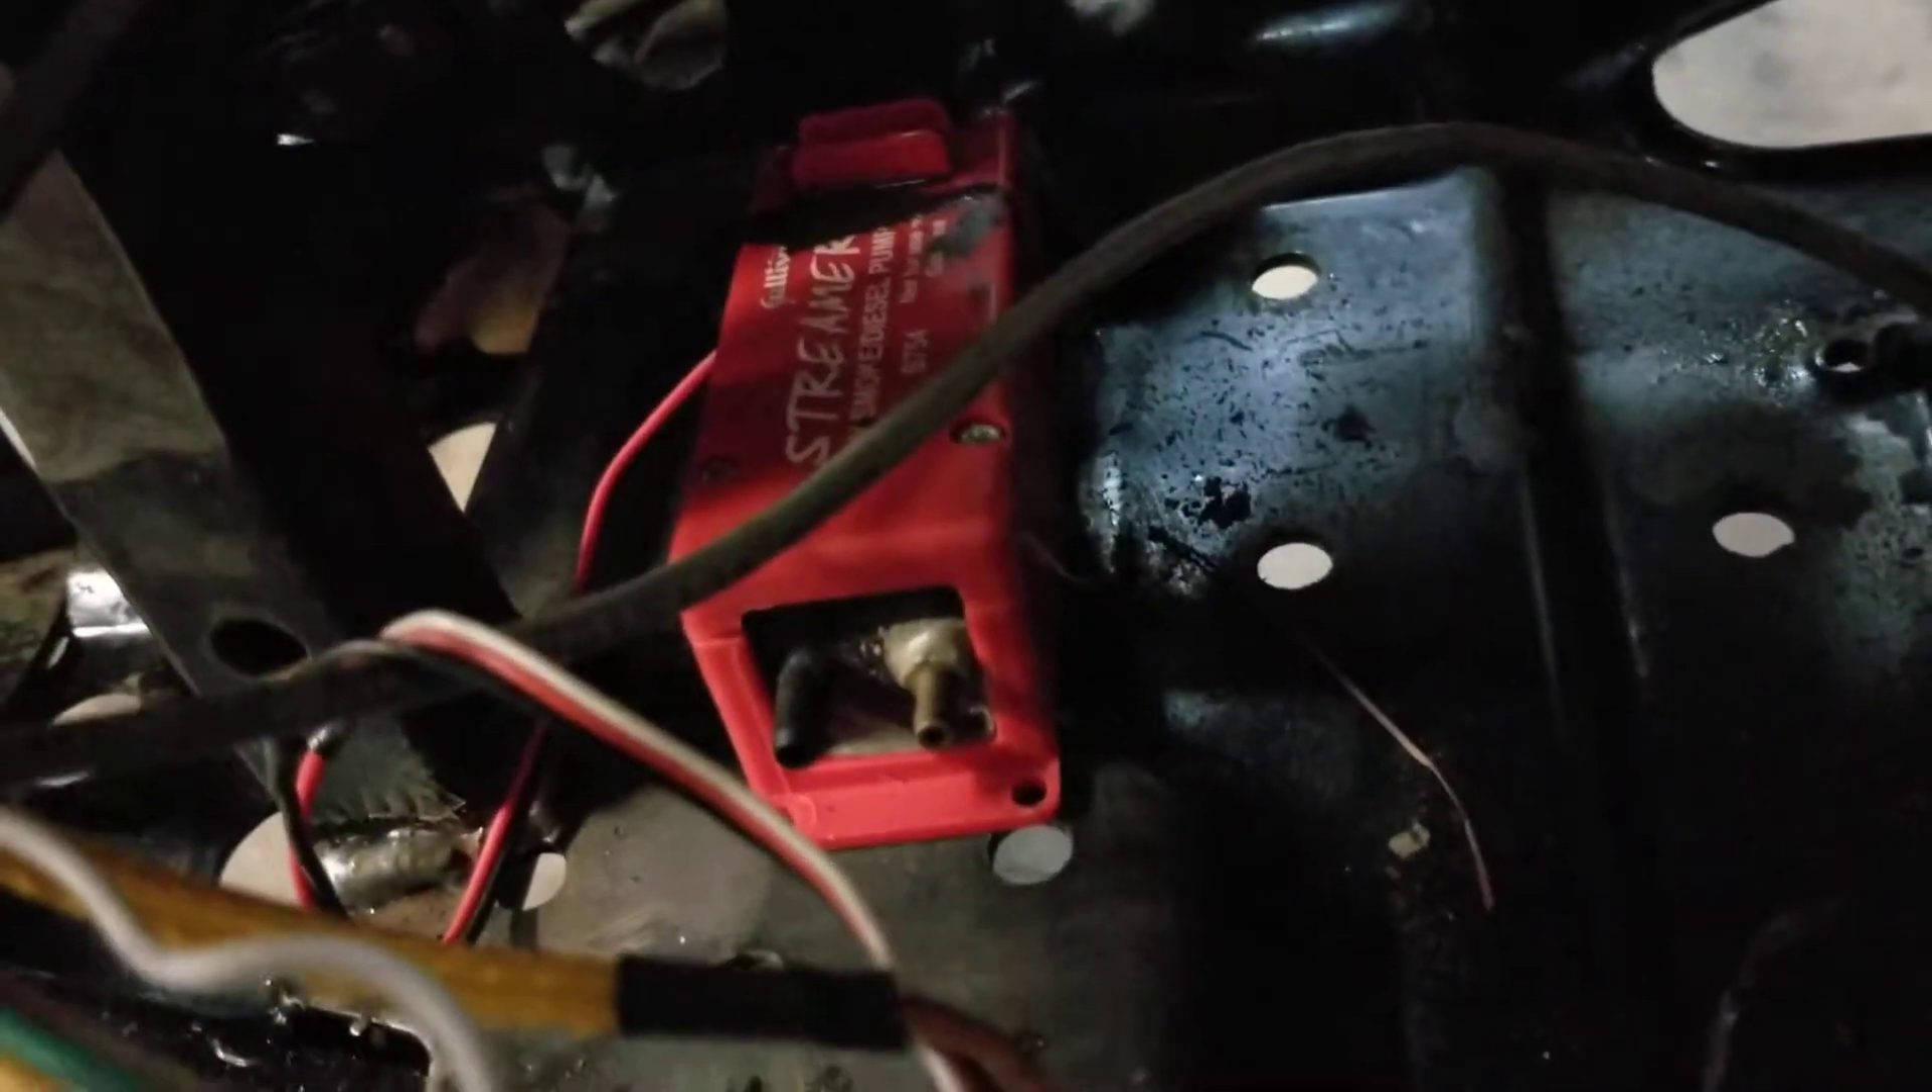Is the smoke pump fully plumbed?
No.